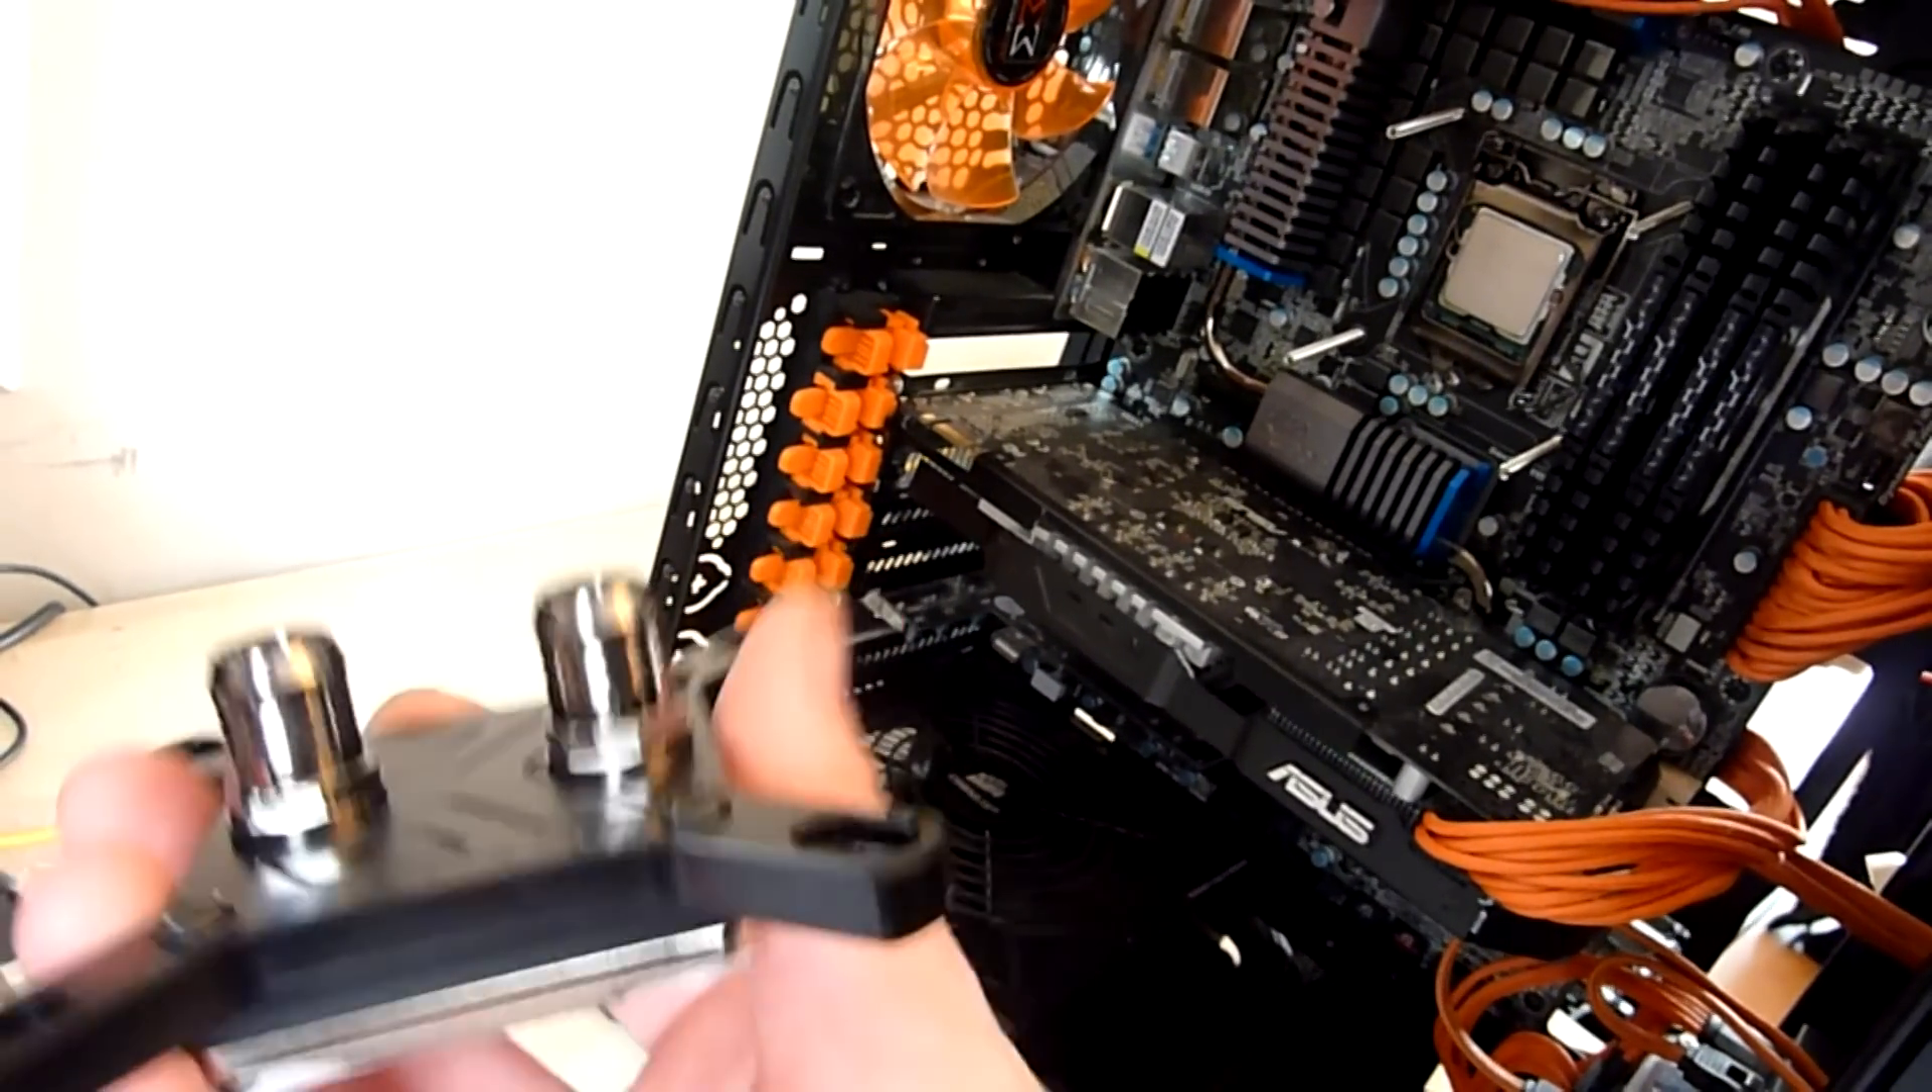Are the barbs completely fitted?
Yes.